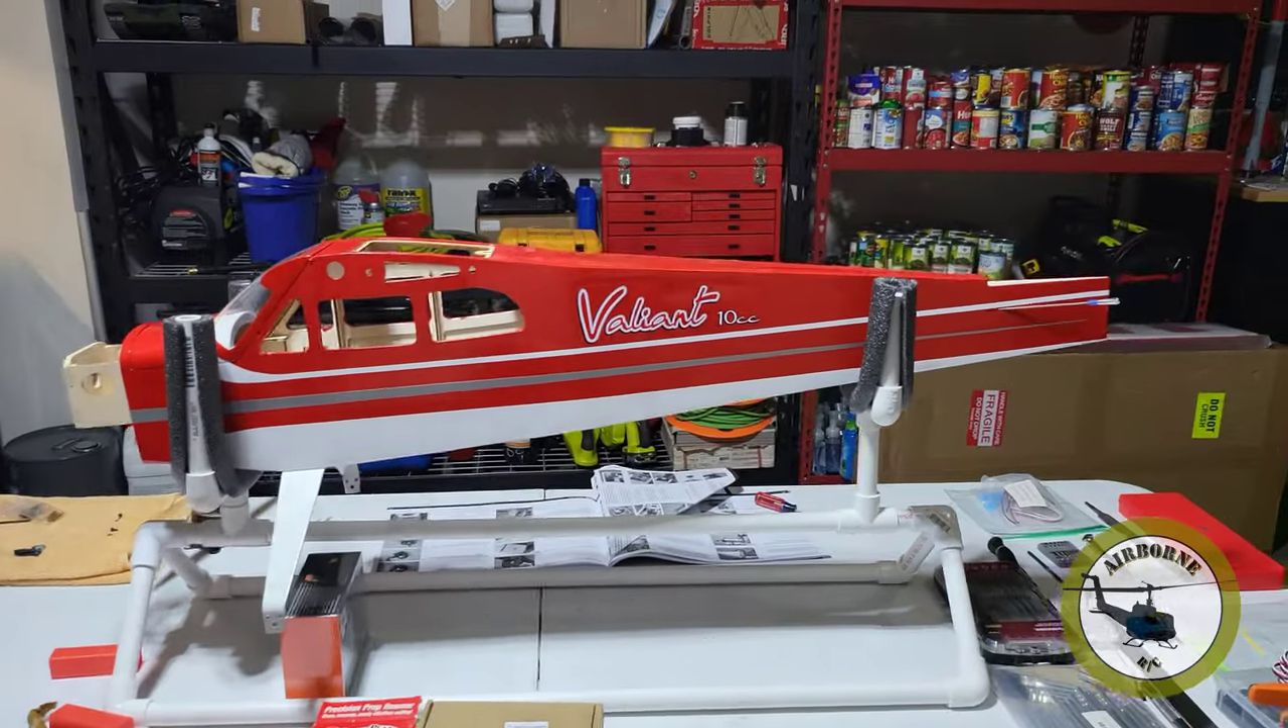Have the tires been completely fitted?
No.